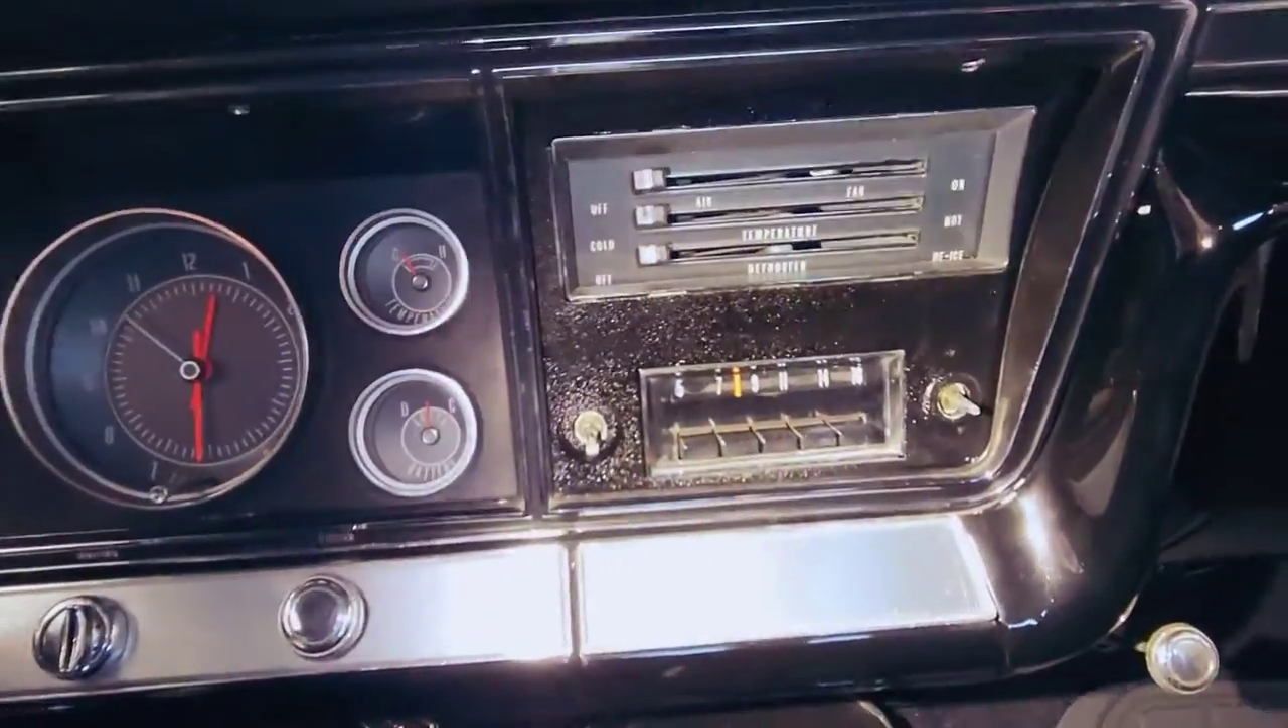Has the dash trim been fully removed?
No.